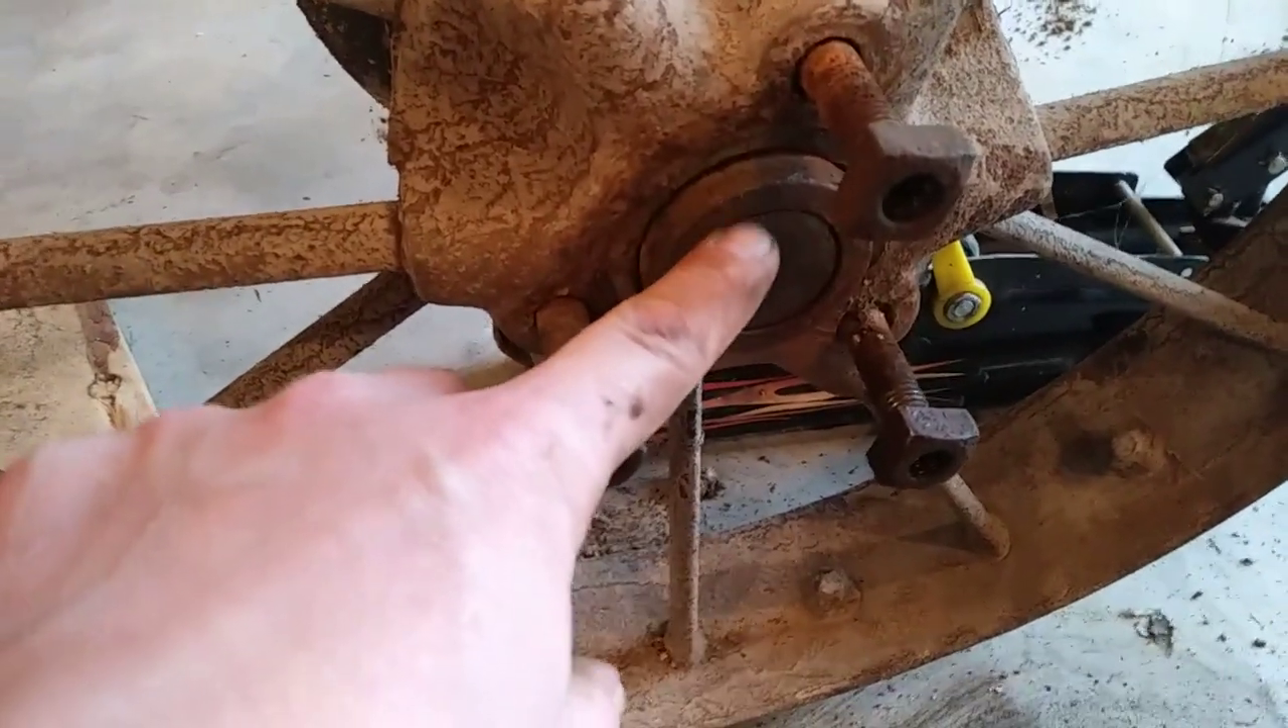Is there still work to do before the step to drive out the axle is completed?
Yes.